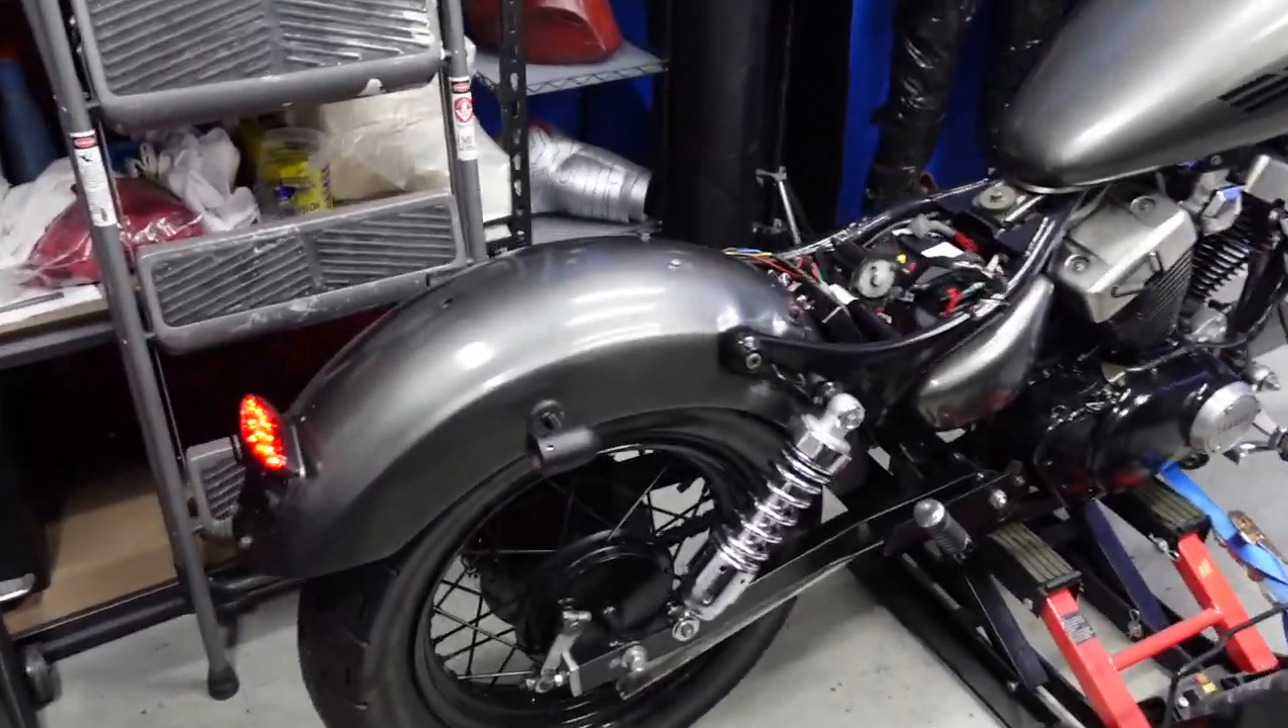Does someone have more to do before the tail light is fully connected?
No.